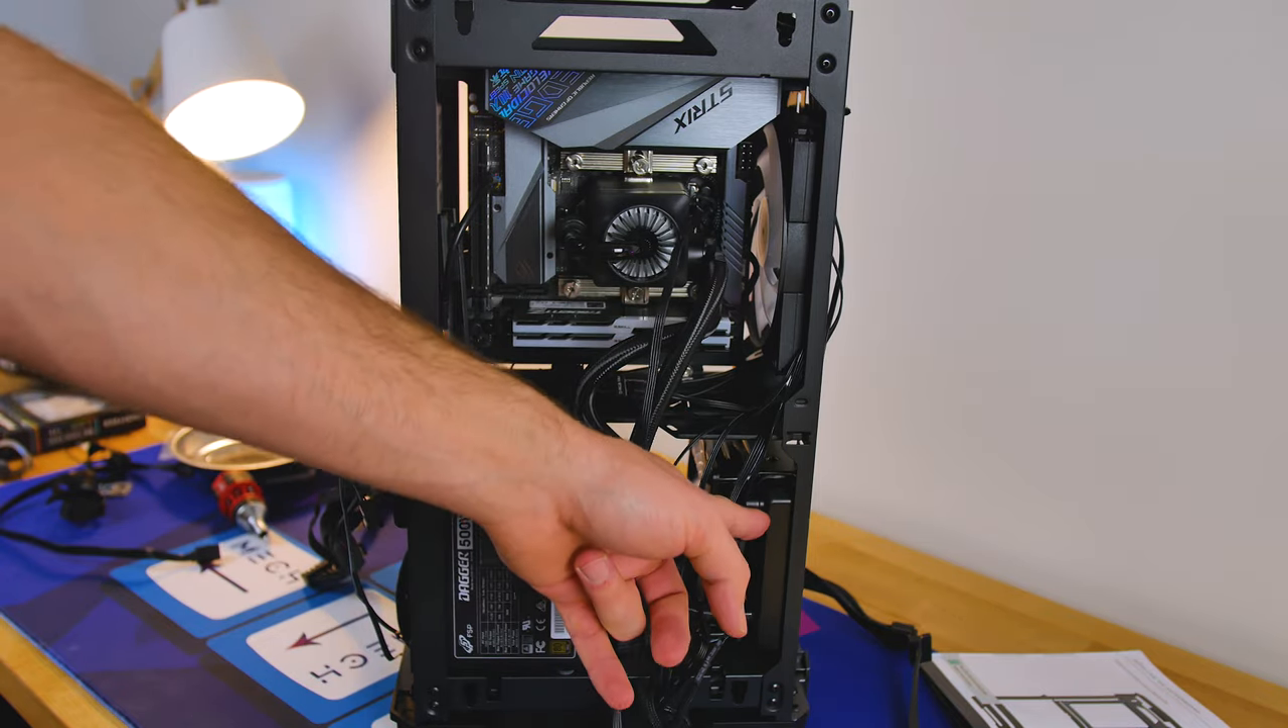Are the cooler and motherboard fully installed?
Yes.